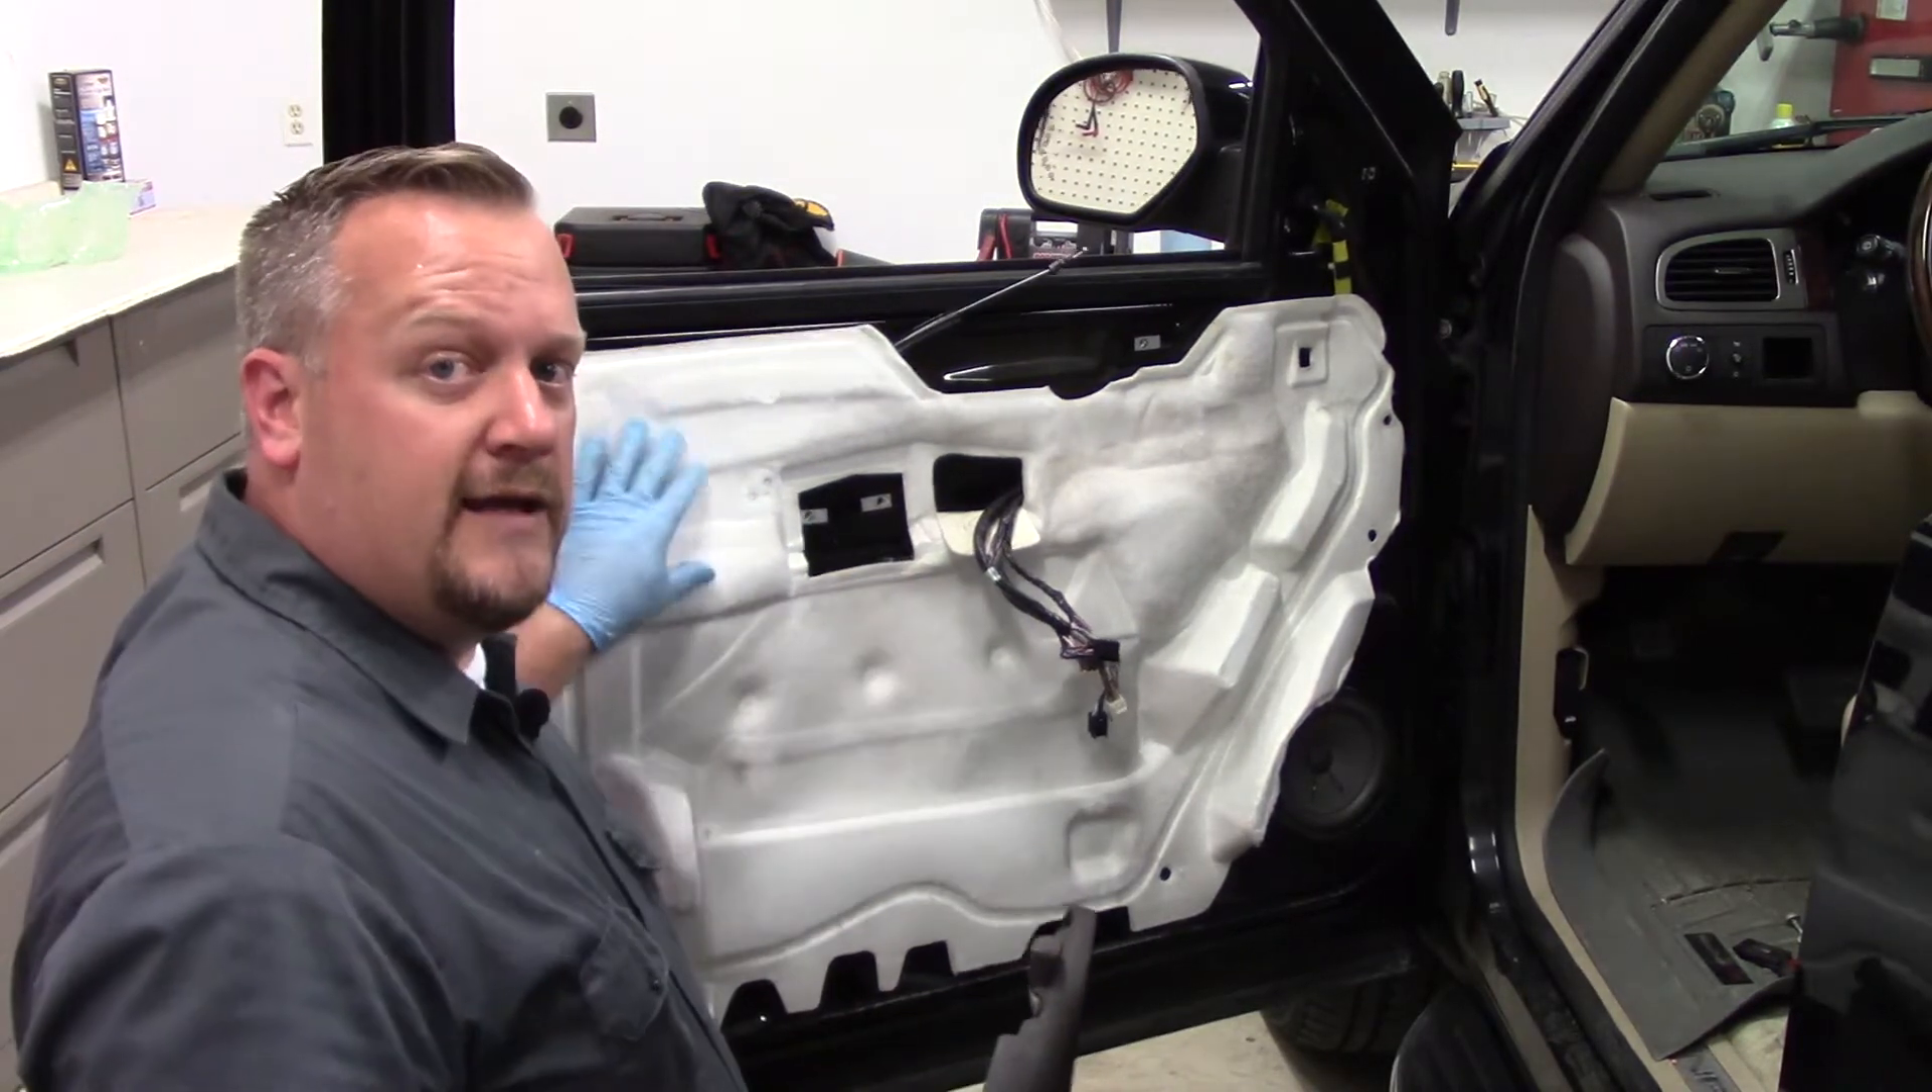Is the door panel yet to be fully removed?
No.